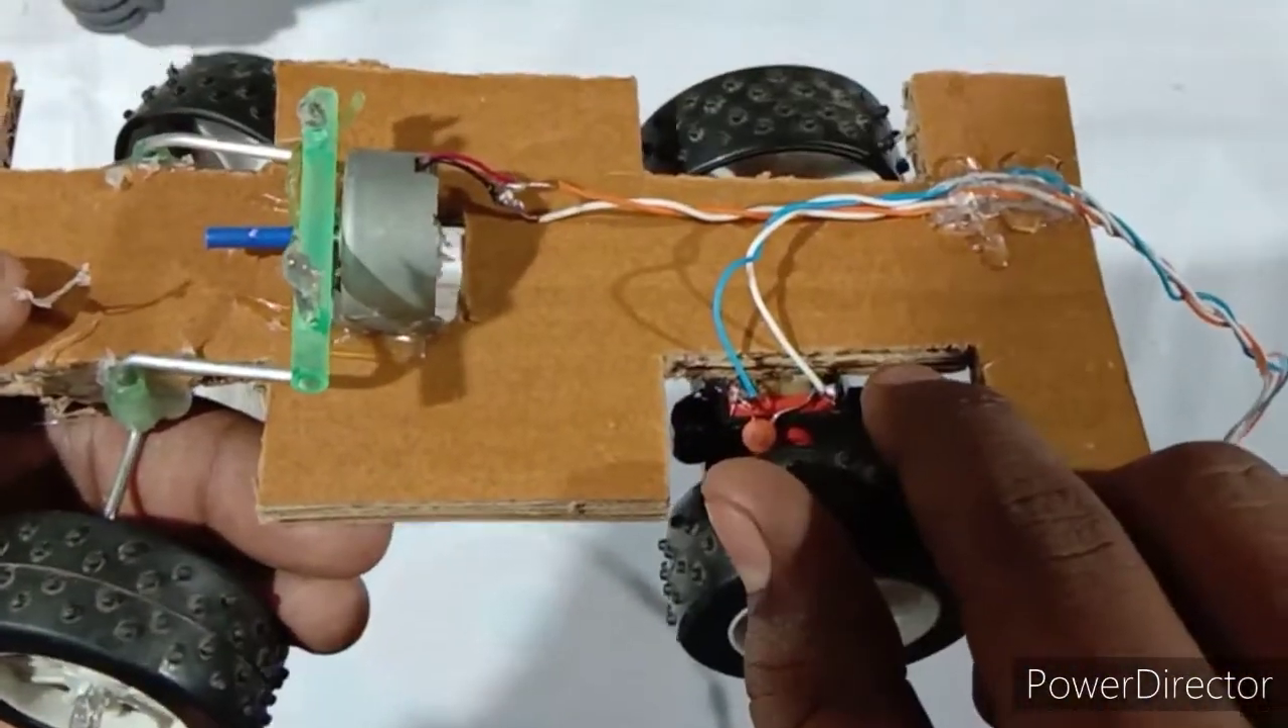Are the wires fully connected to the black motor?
Yes.